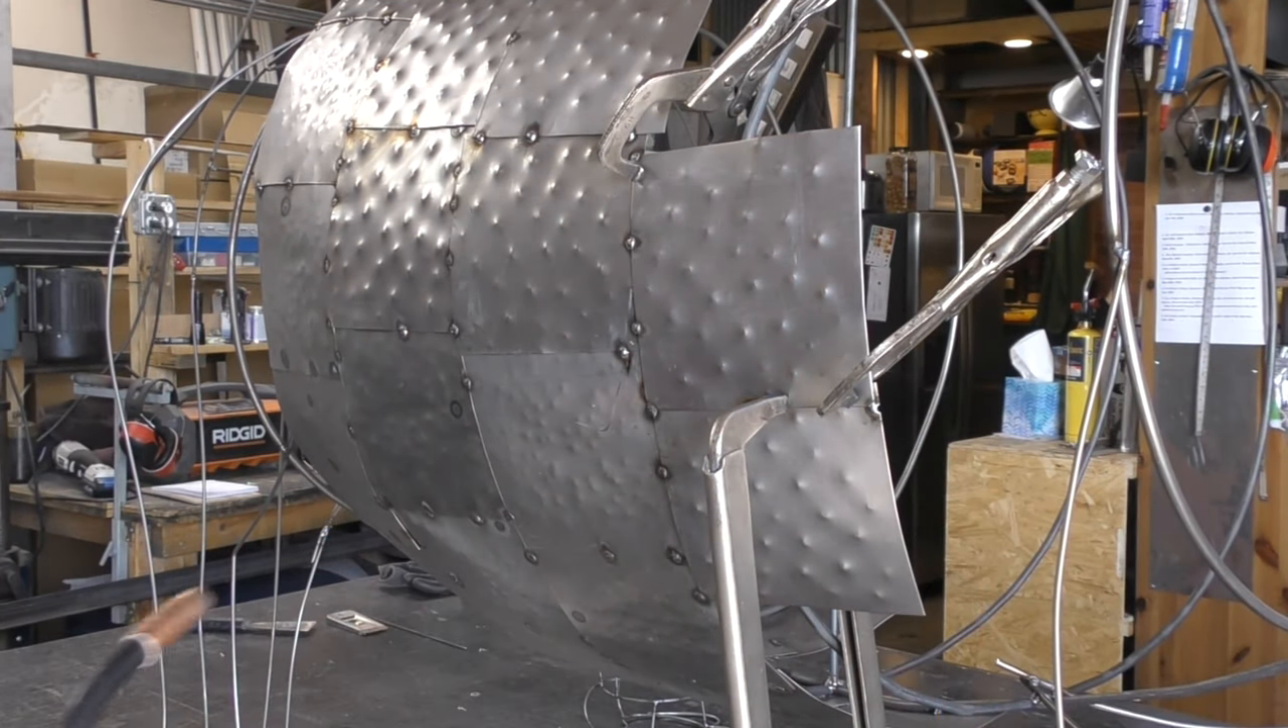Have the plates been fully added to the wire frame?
No.